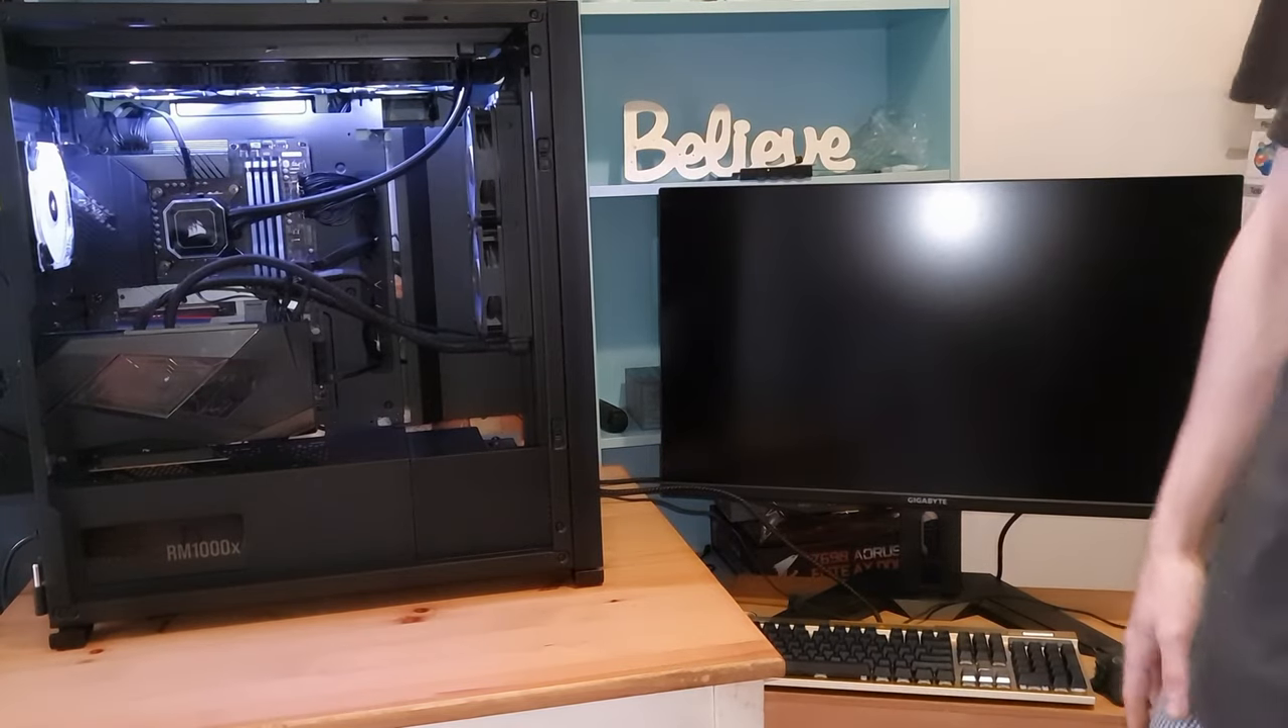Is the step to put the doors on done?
No.